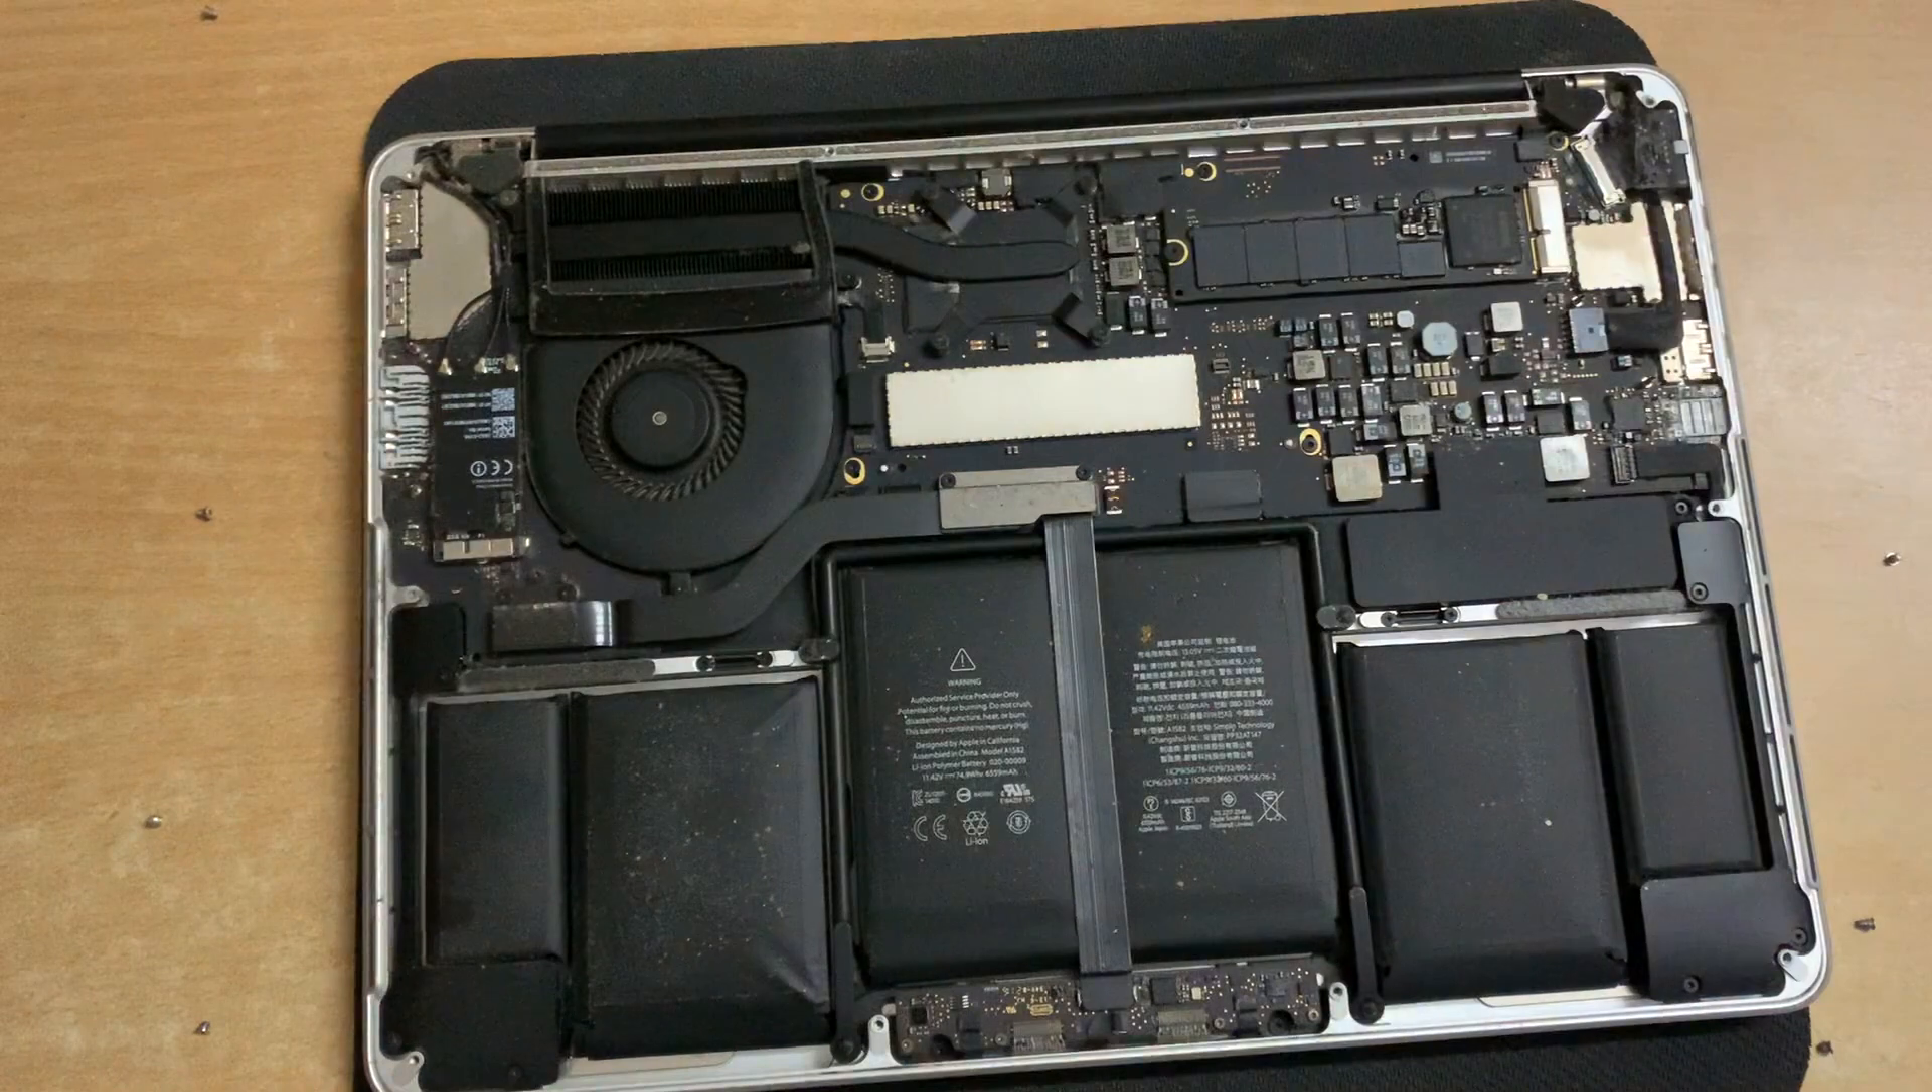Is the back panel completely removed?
Yes.